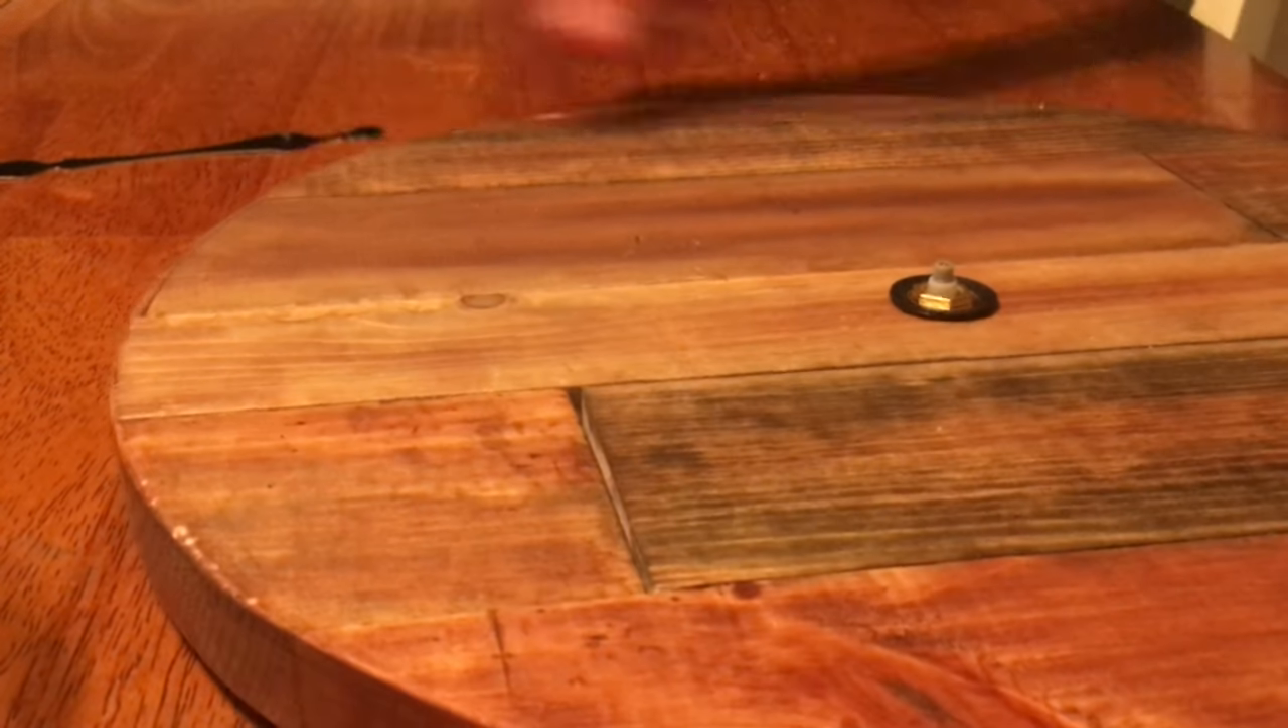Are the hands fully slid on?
No.